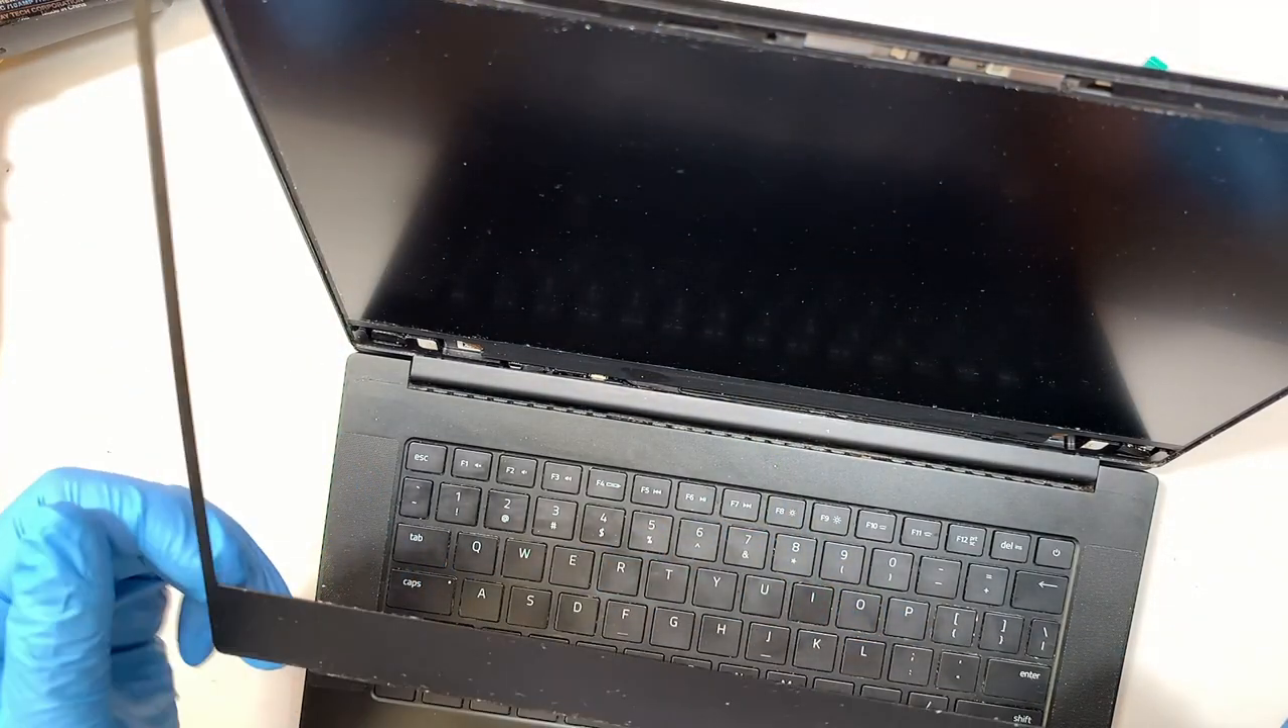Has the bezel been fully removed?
Yes.